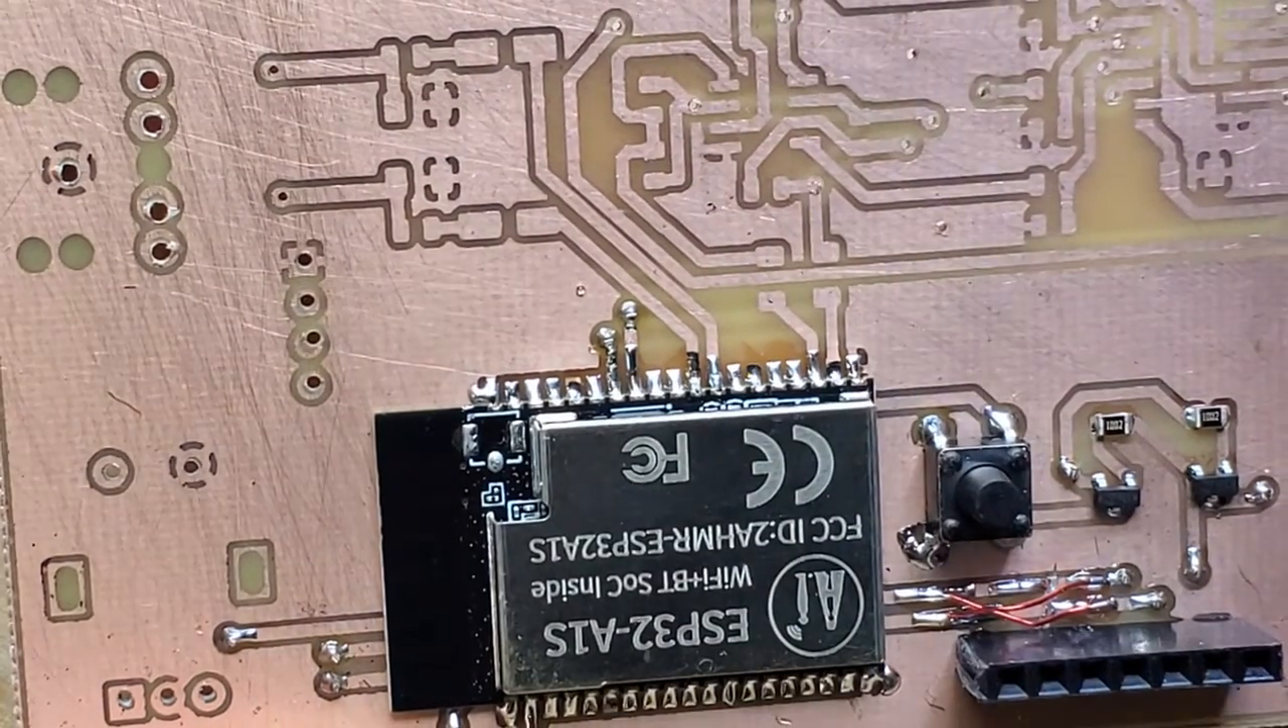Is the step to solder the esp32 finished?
Yes.